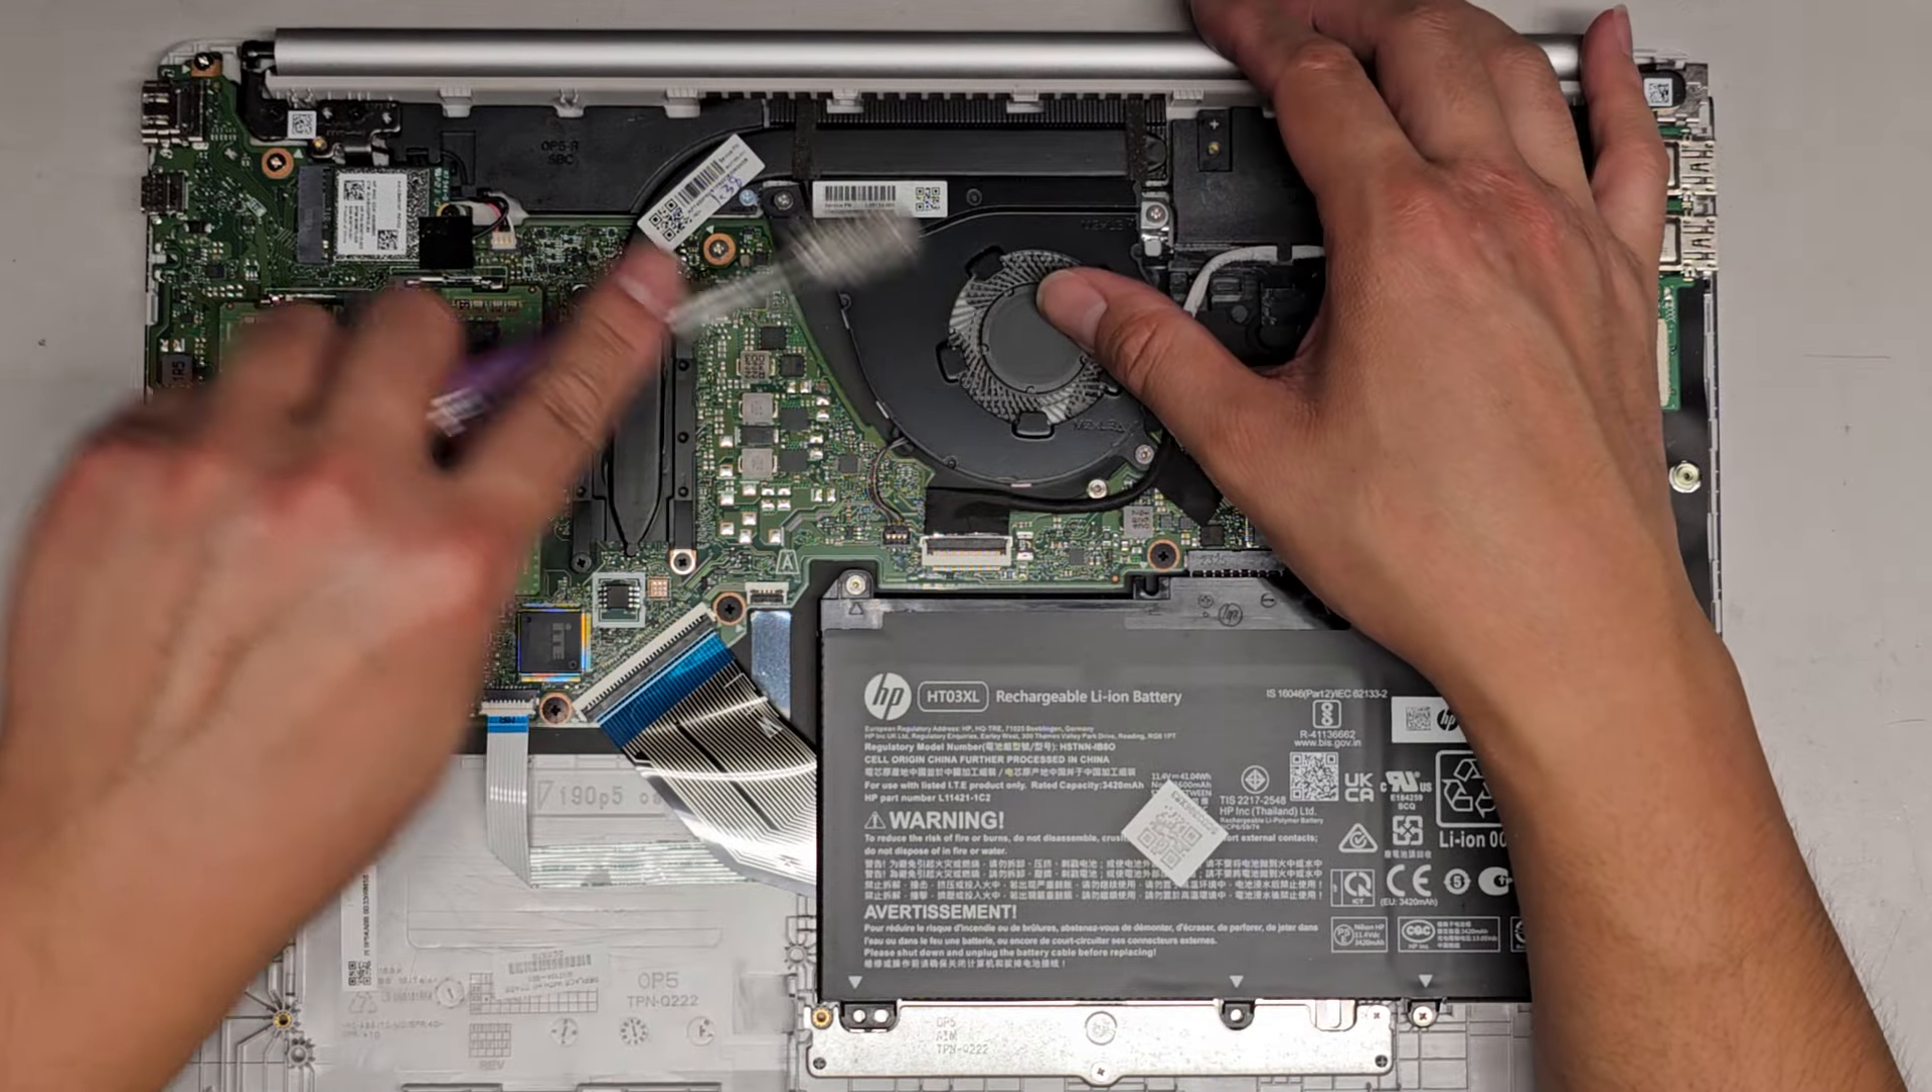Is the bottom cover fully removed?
Yes.